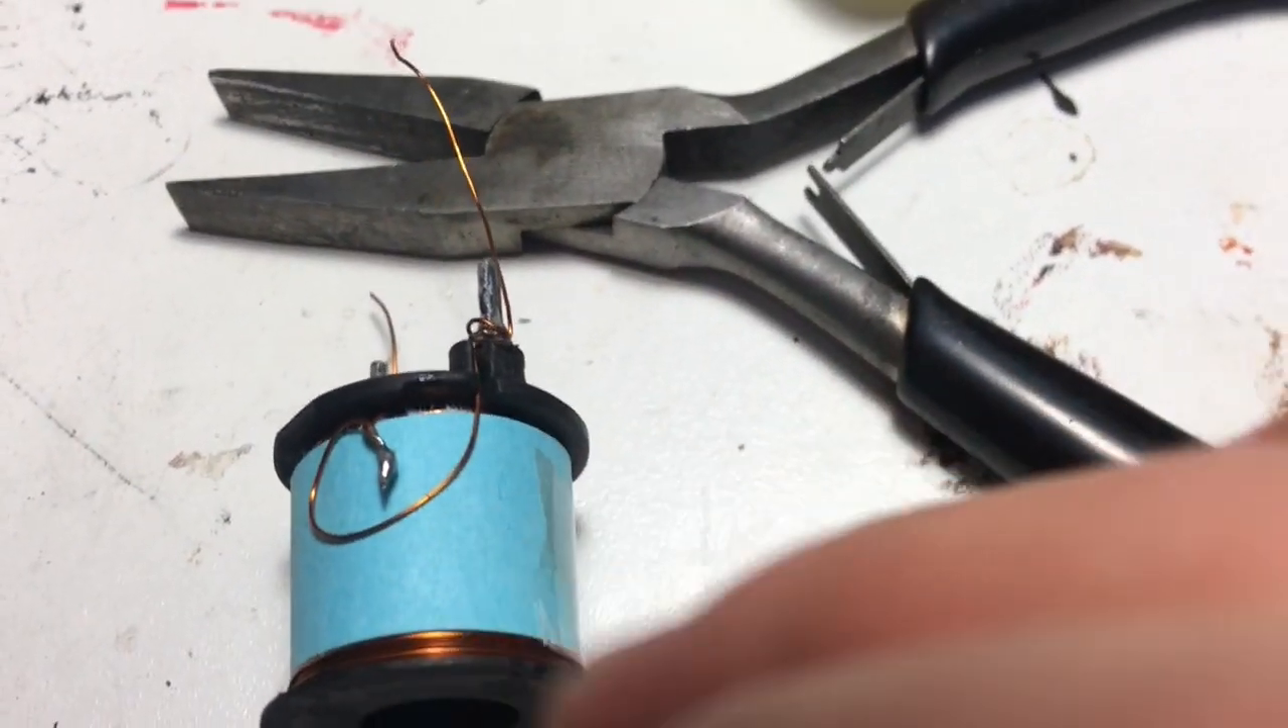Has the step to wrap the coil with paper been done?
Yes.